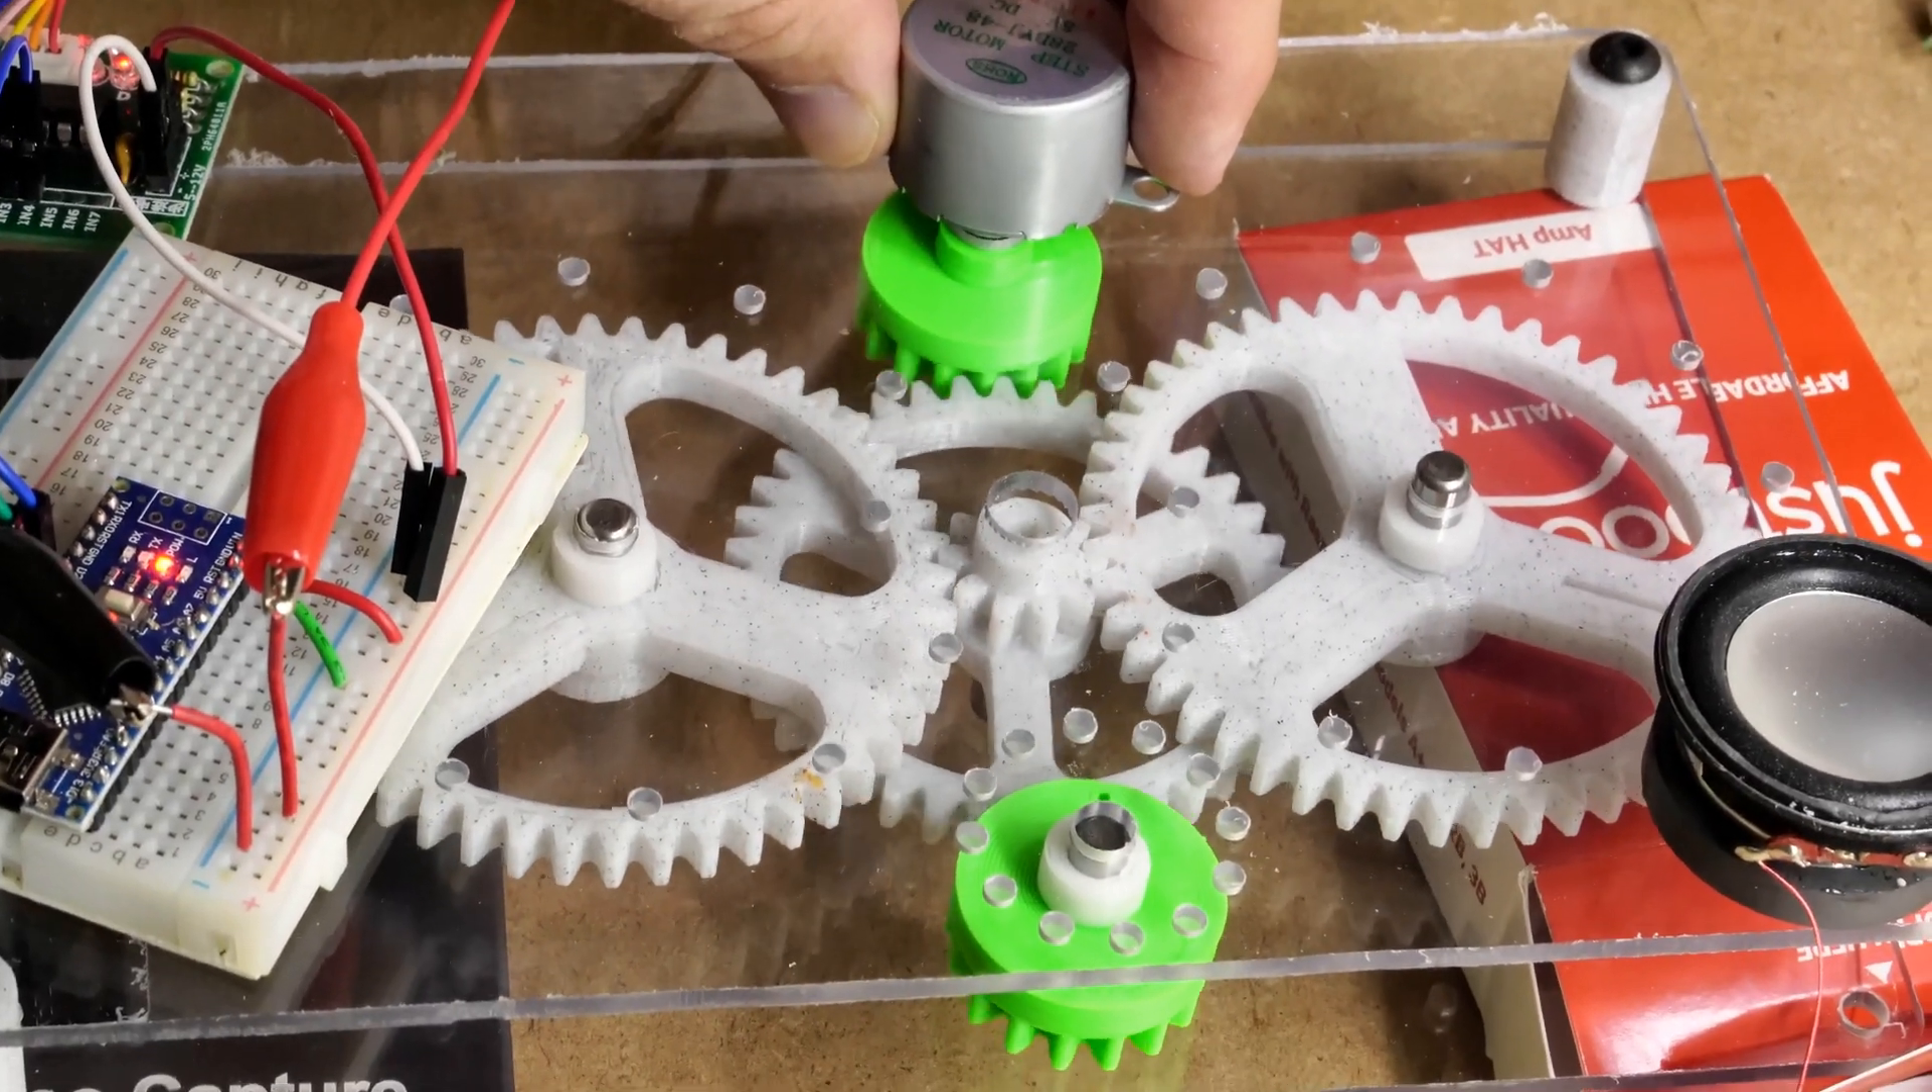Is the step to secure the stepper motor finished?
No.